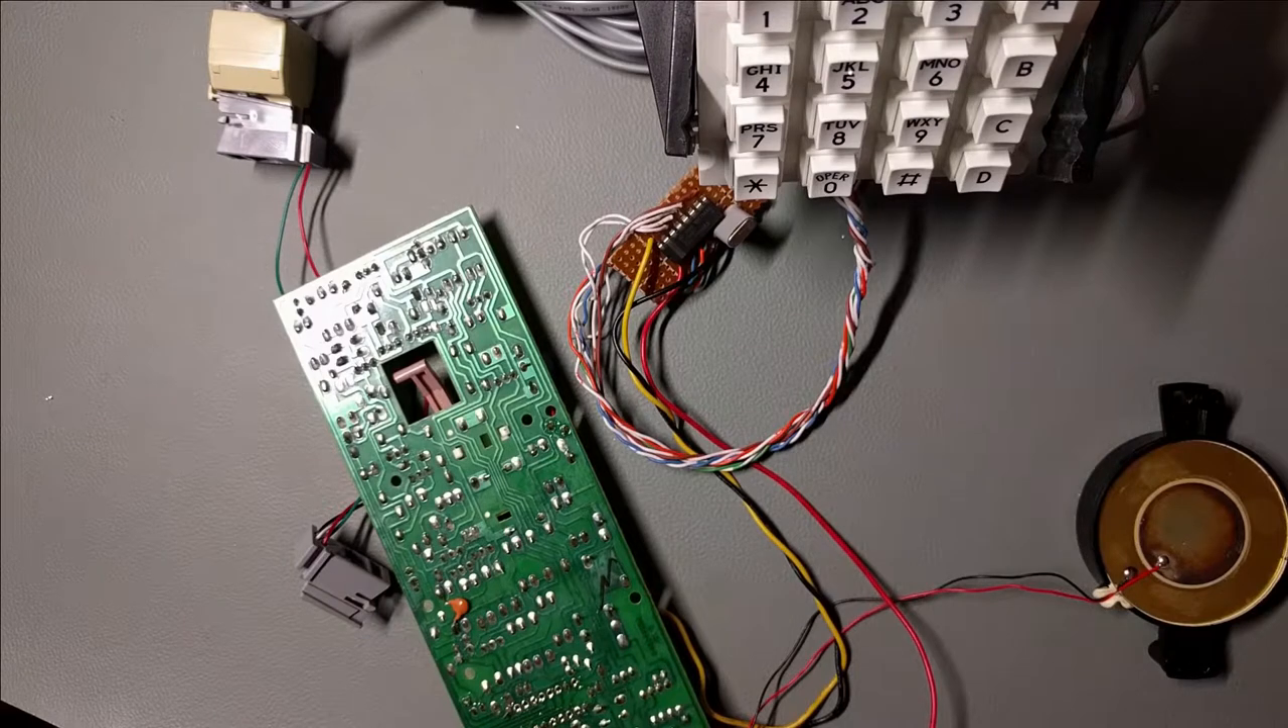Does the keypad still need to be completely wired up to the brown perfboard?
No.